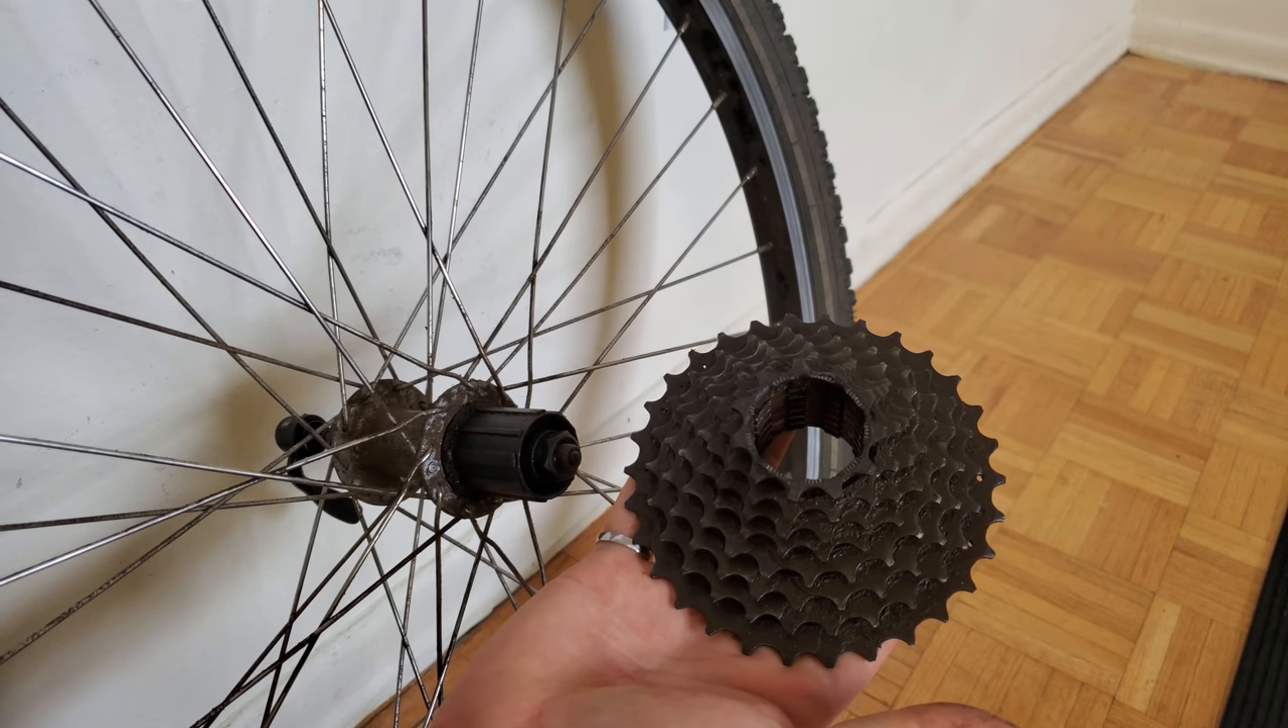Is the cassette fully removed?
Yes.